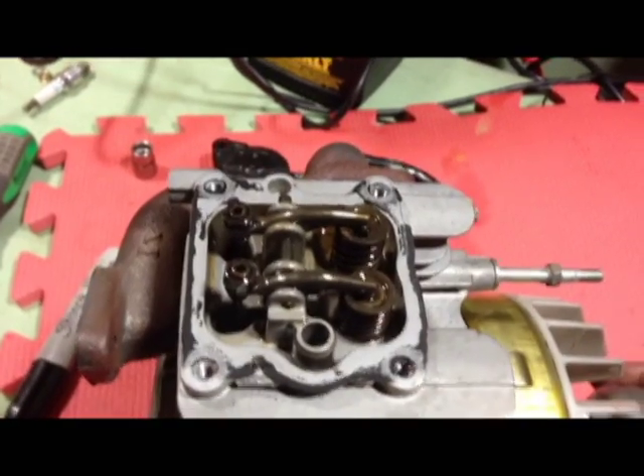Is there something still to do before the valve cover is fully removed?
No.